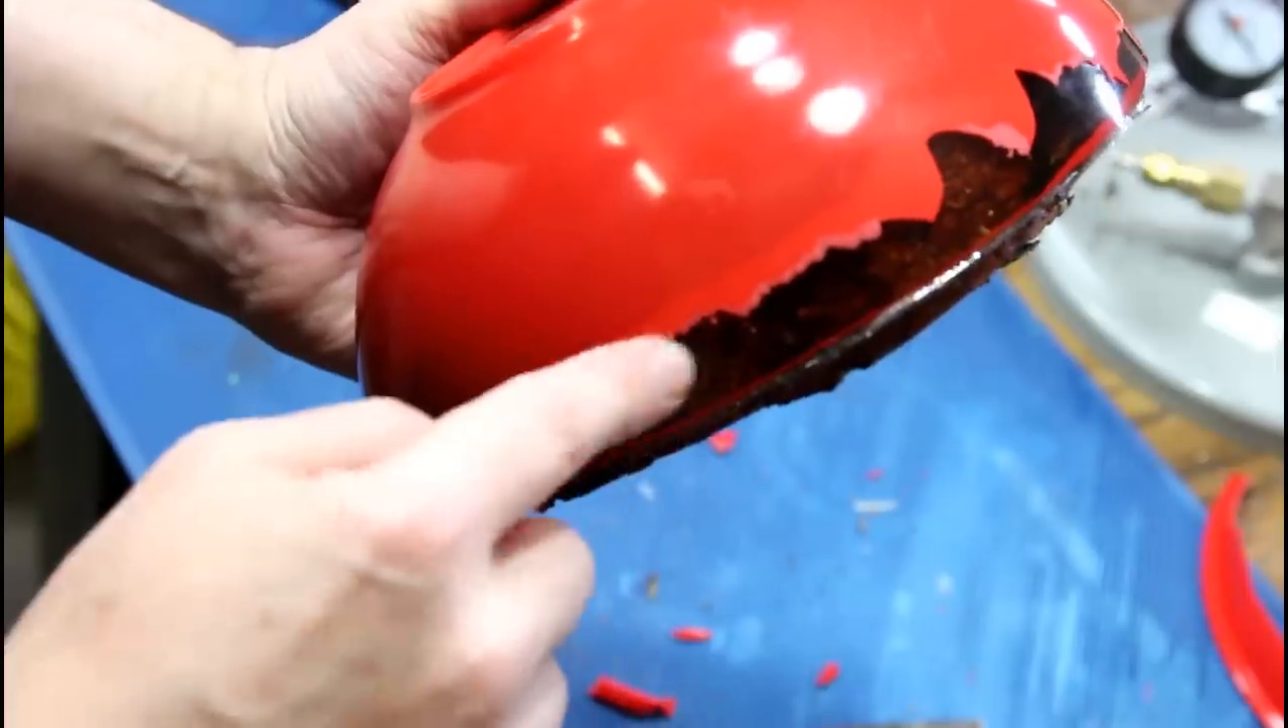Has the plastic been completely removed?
No.